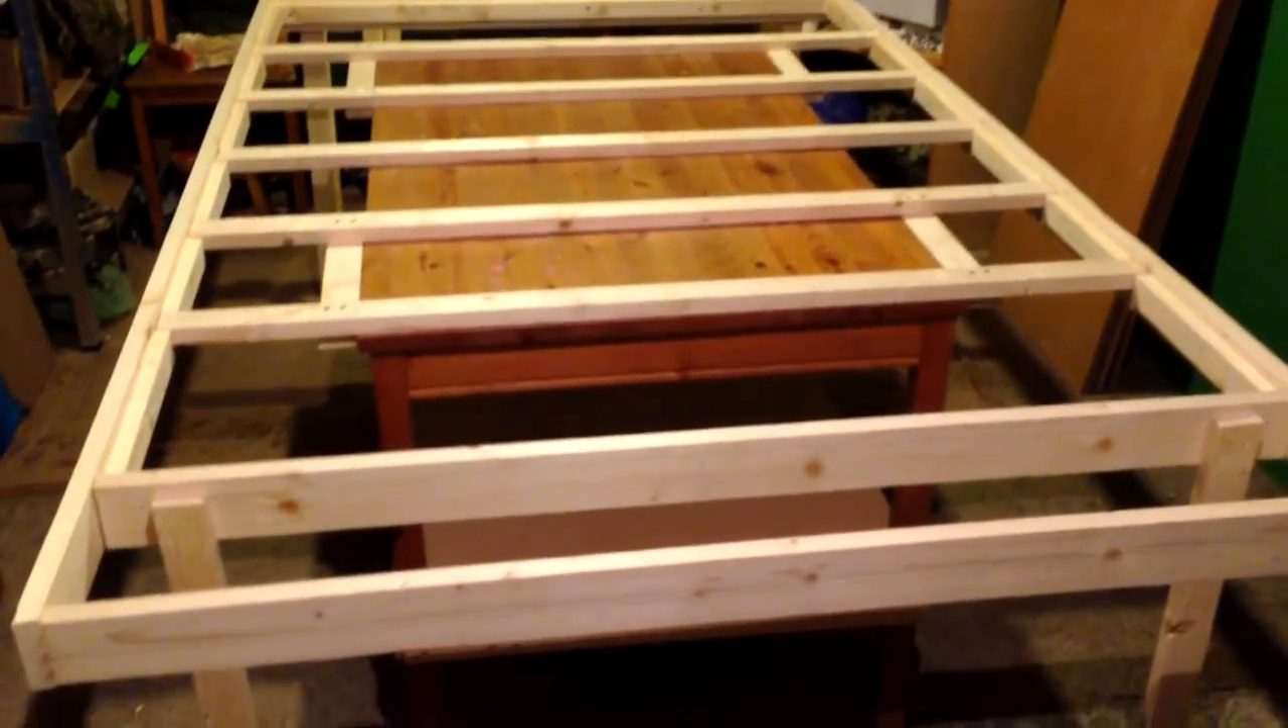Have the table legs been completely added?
Yes.